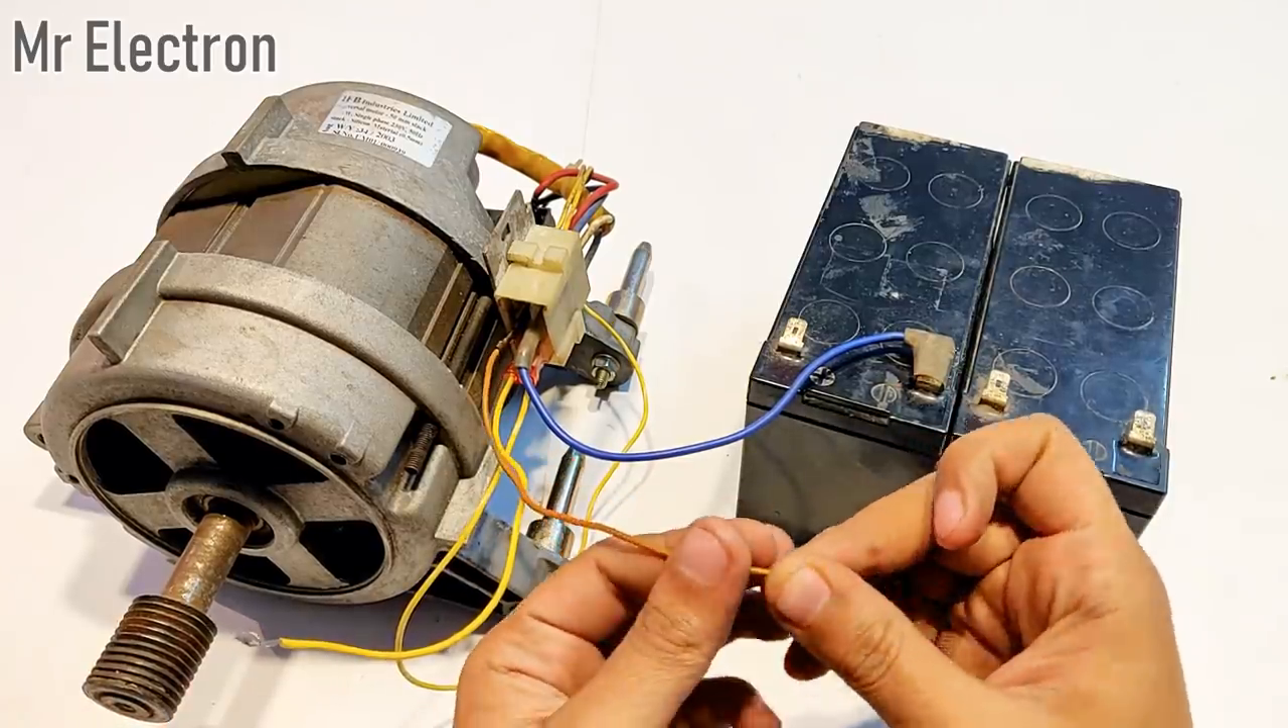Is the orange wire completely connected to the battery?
No.